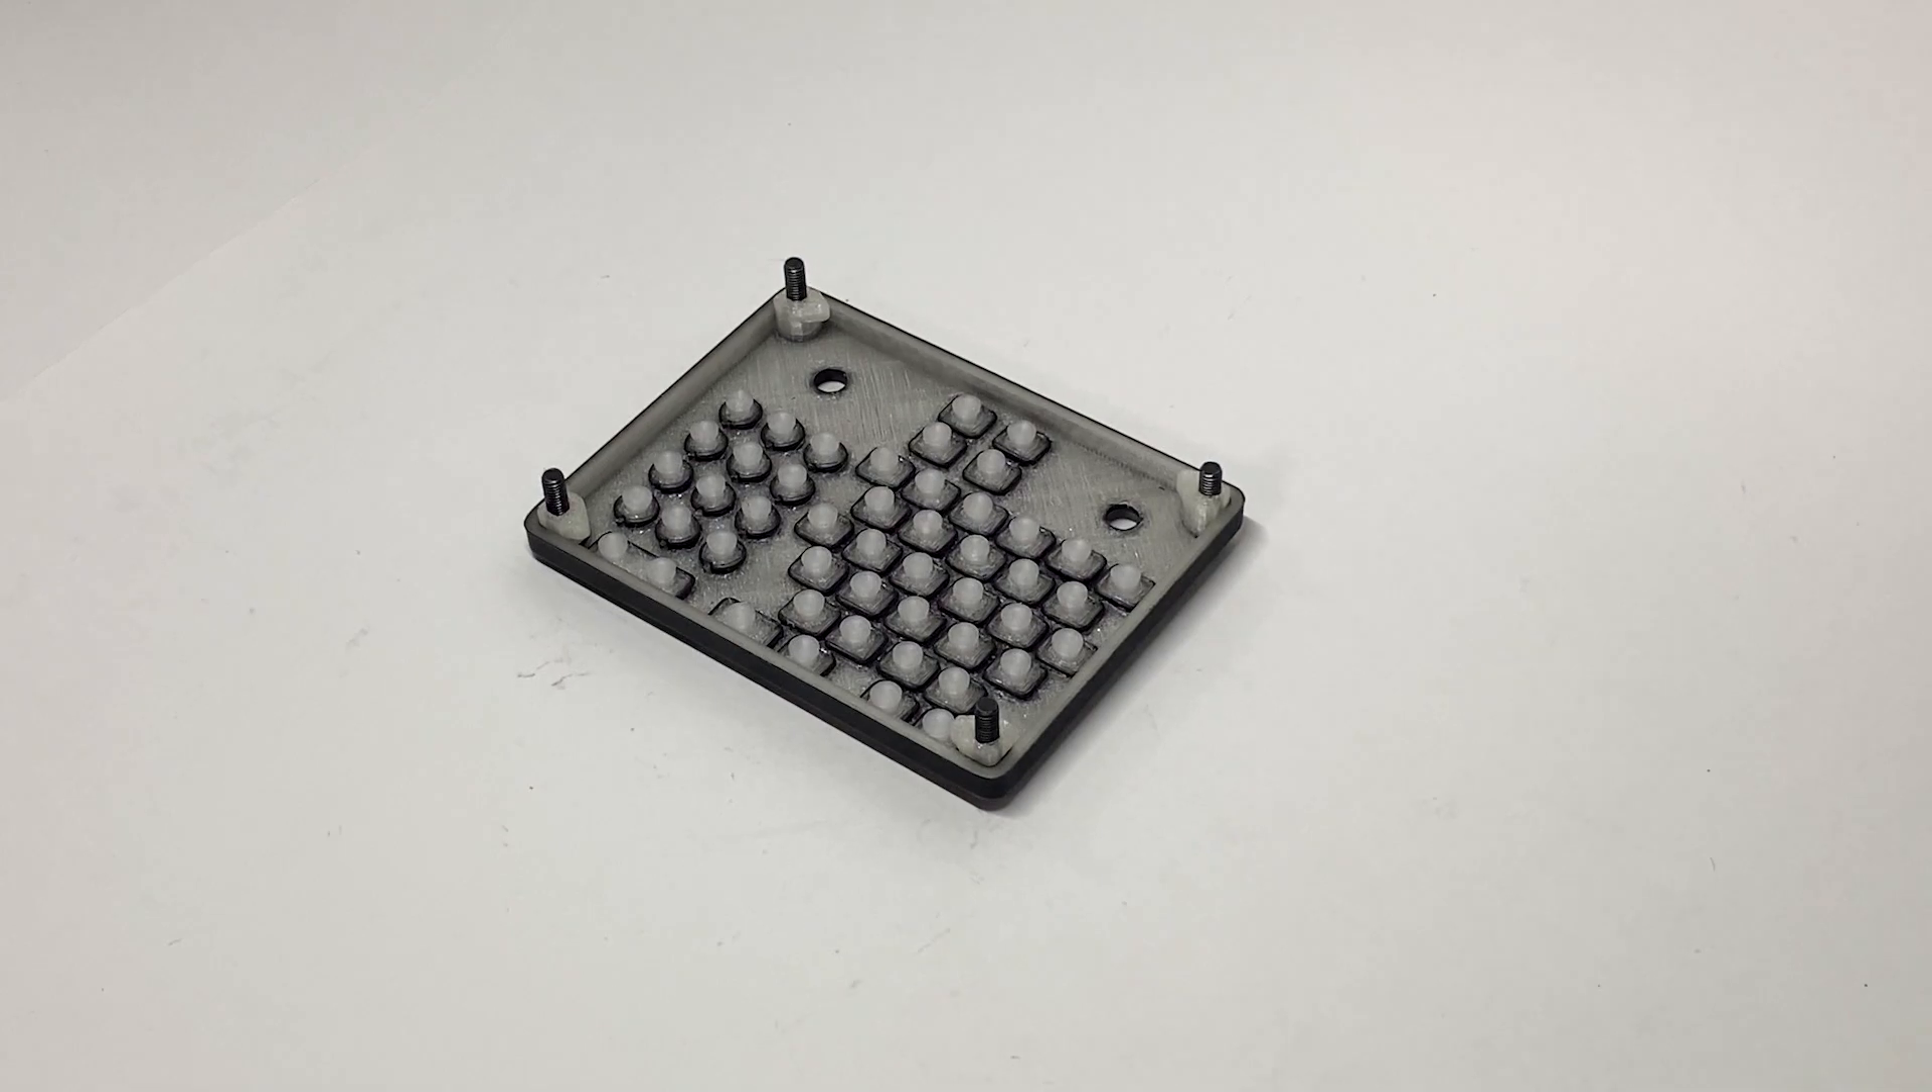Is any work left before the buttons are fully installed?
No.